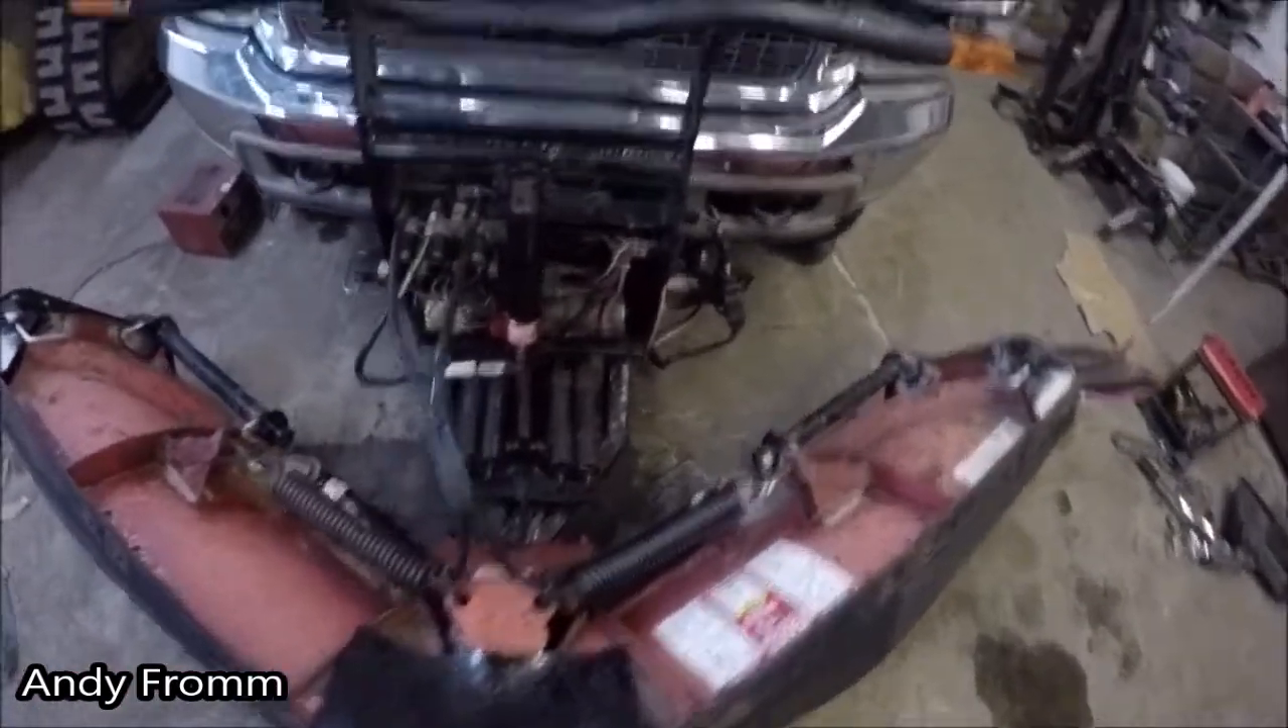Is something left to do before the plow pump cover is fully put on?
Yes.